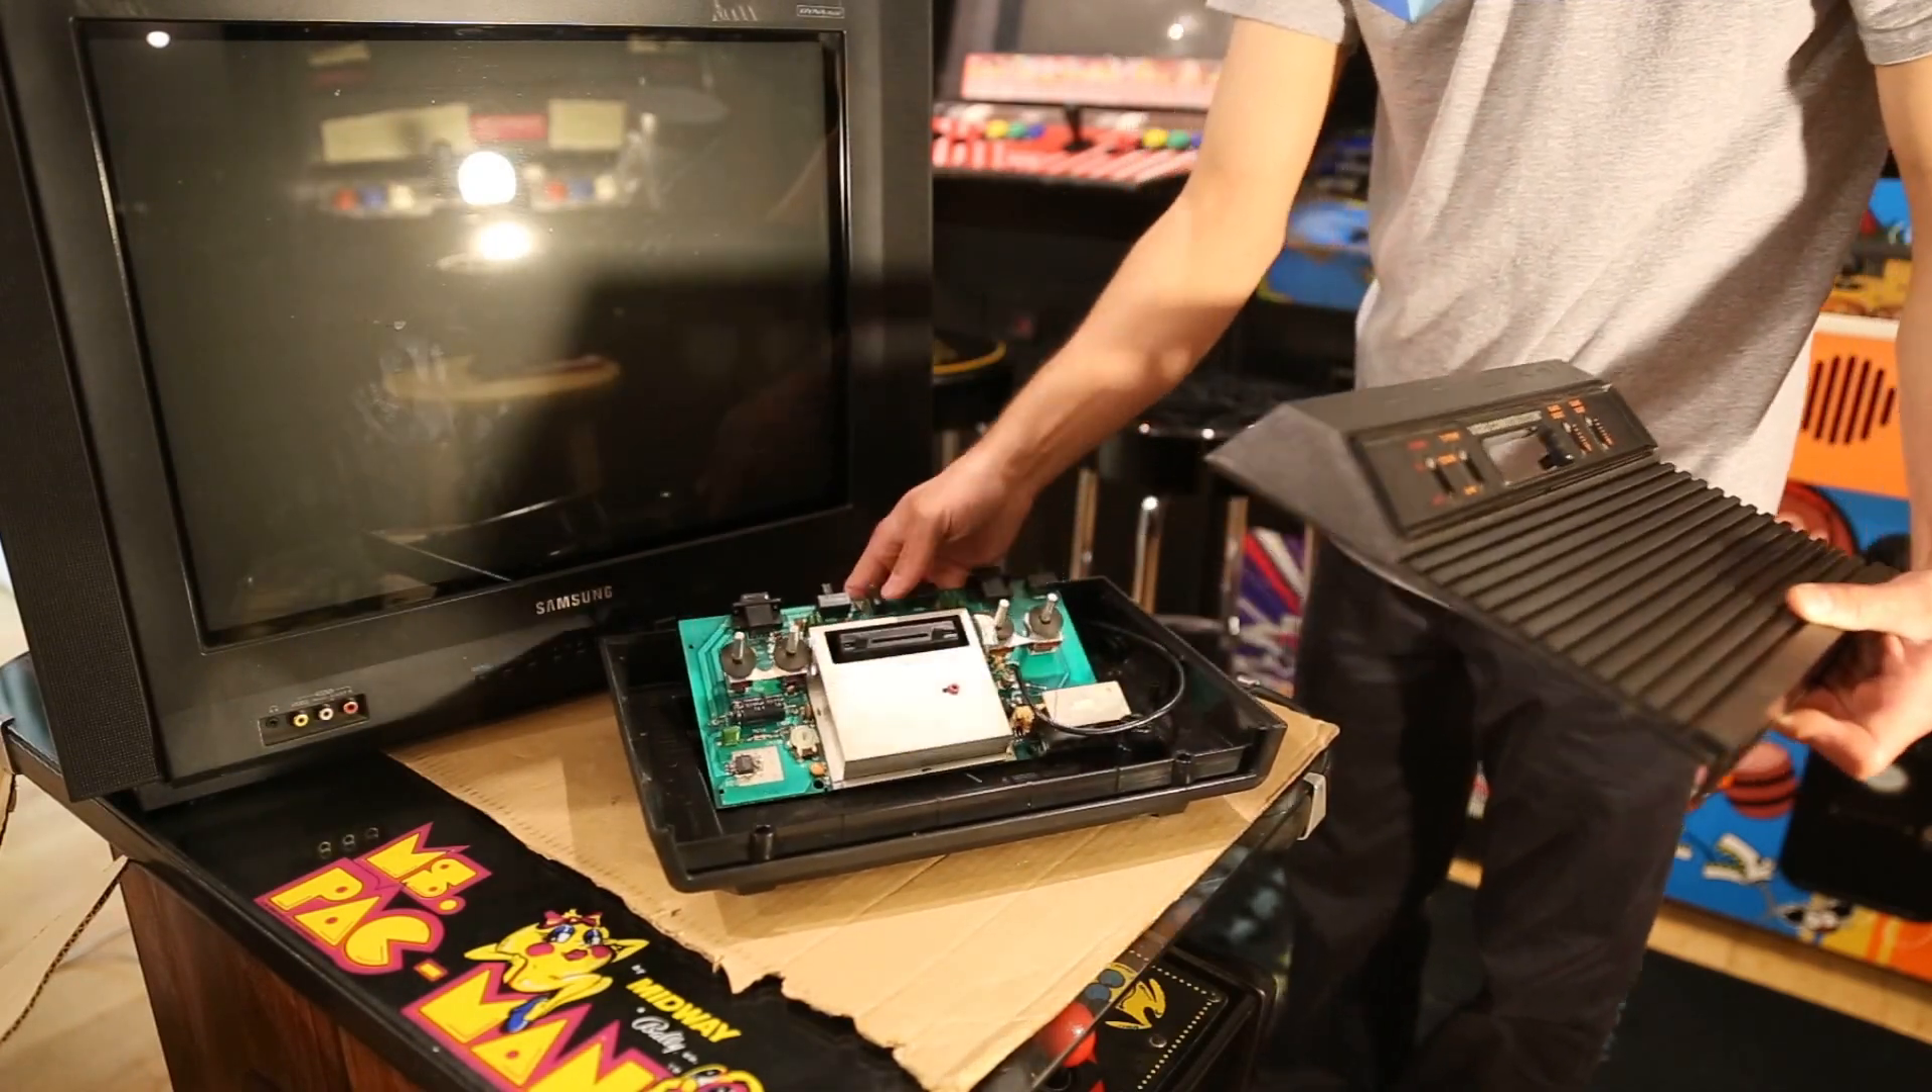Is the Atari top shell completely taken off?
Yes.